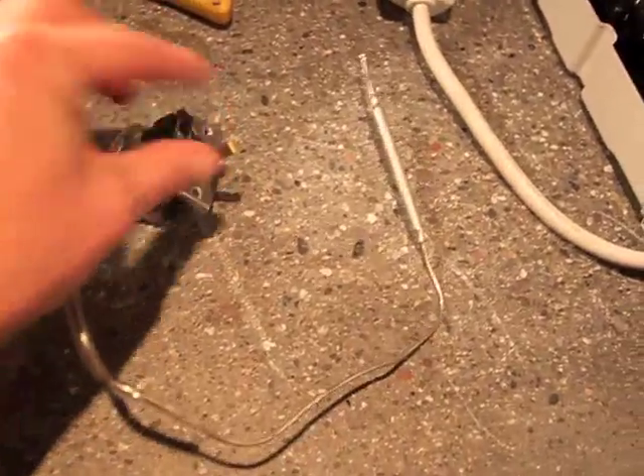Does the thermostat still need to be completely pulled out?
No.